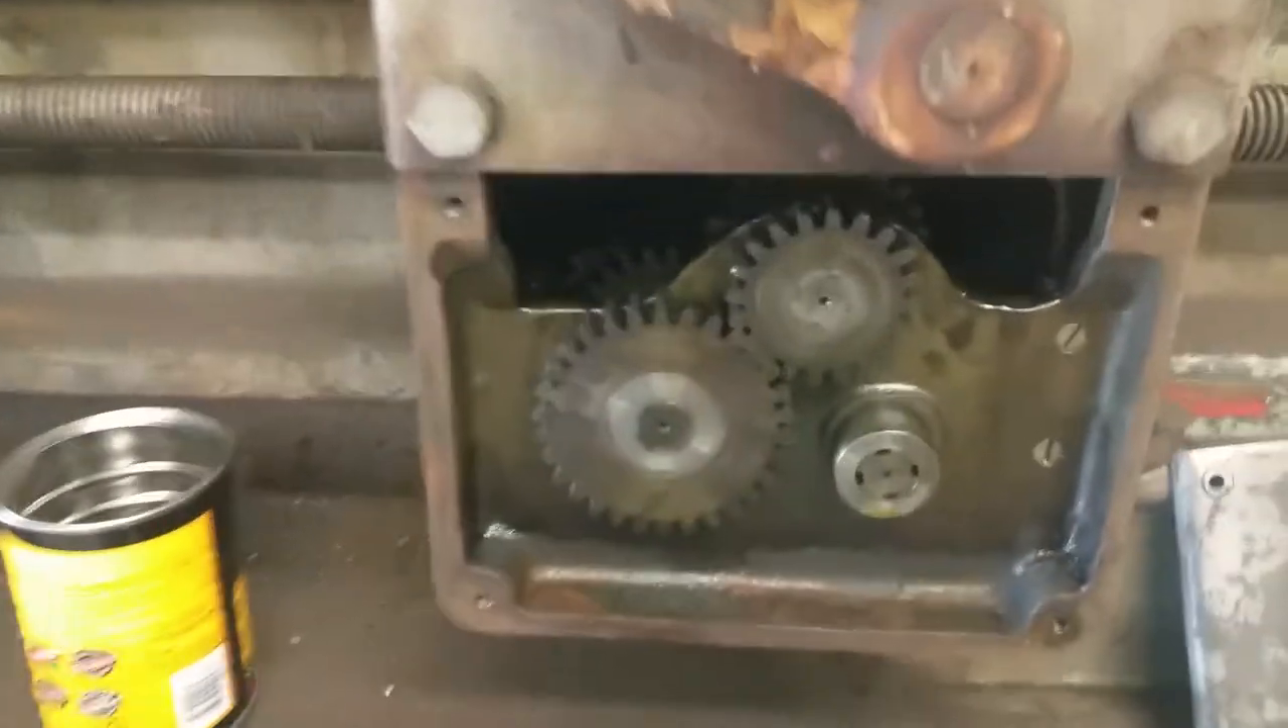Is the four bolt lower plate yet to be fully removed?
No.